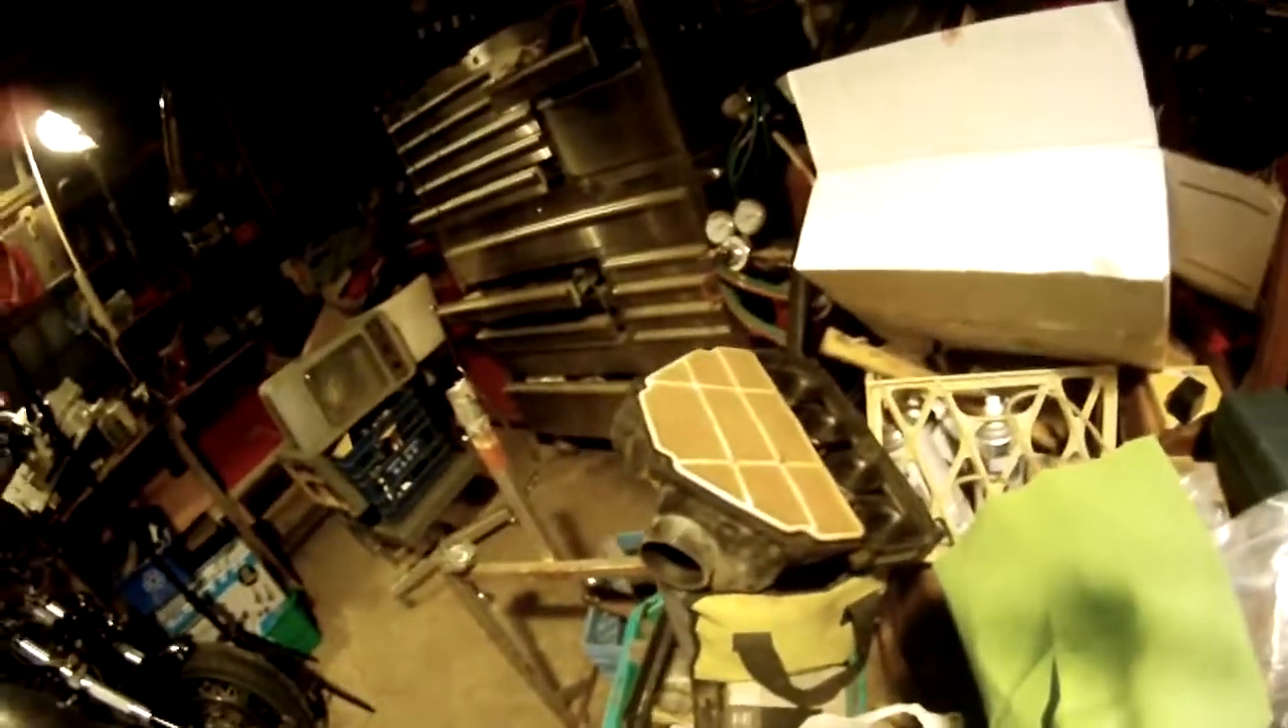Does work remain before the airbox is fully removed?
No.